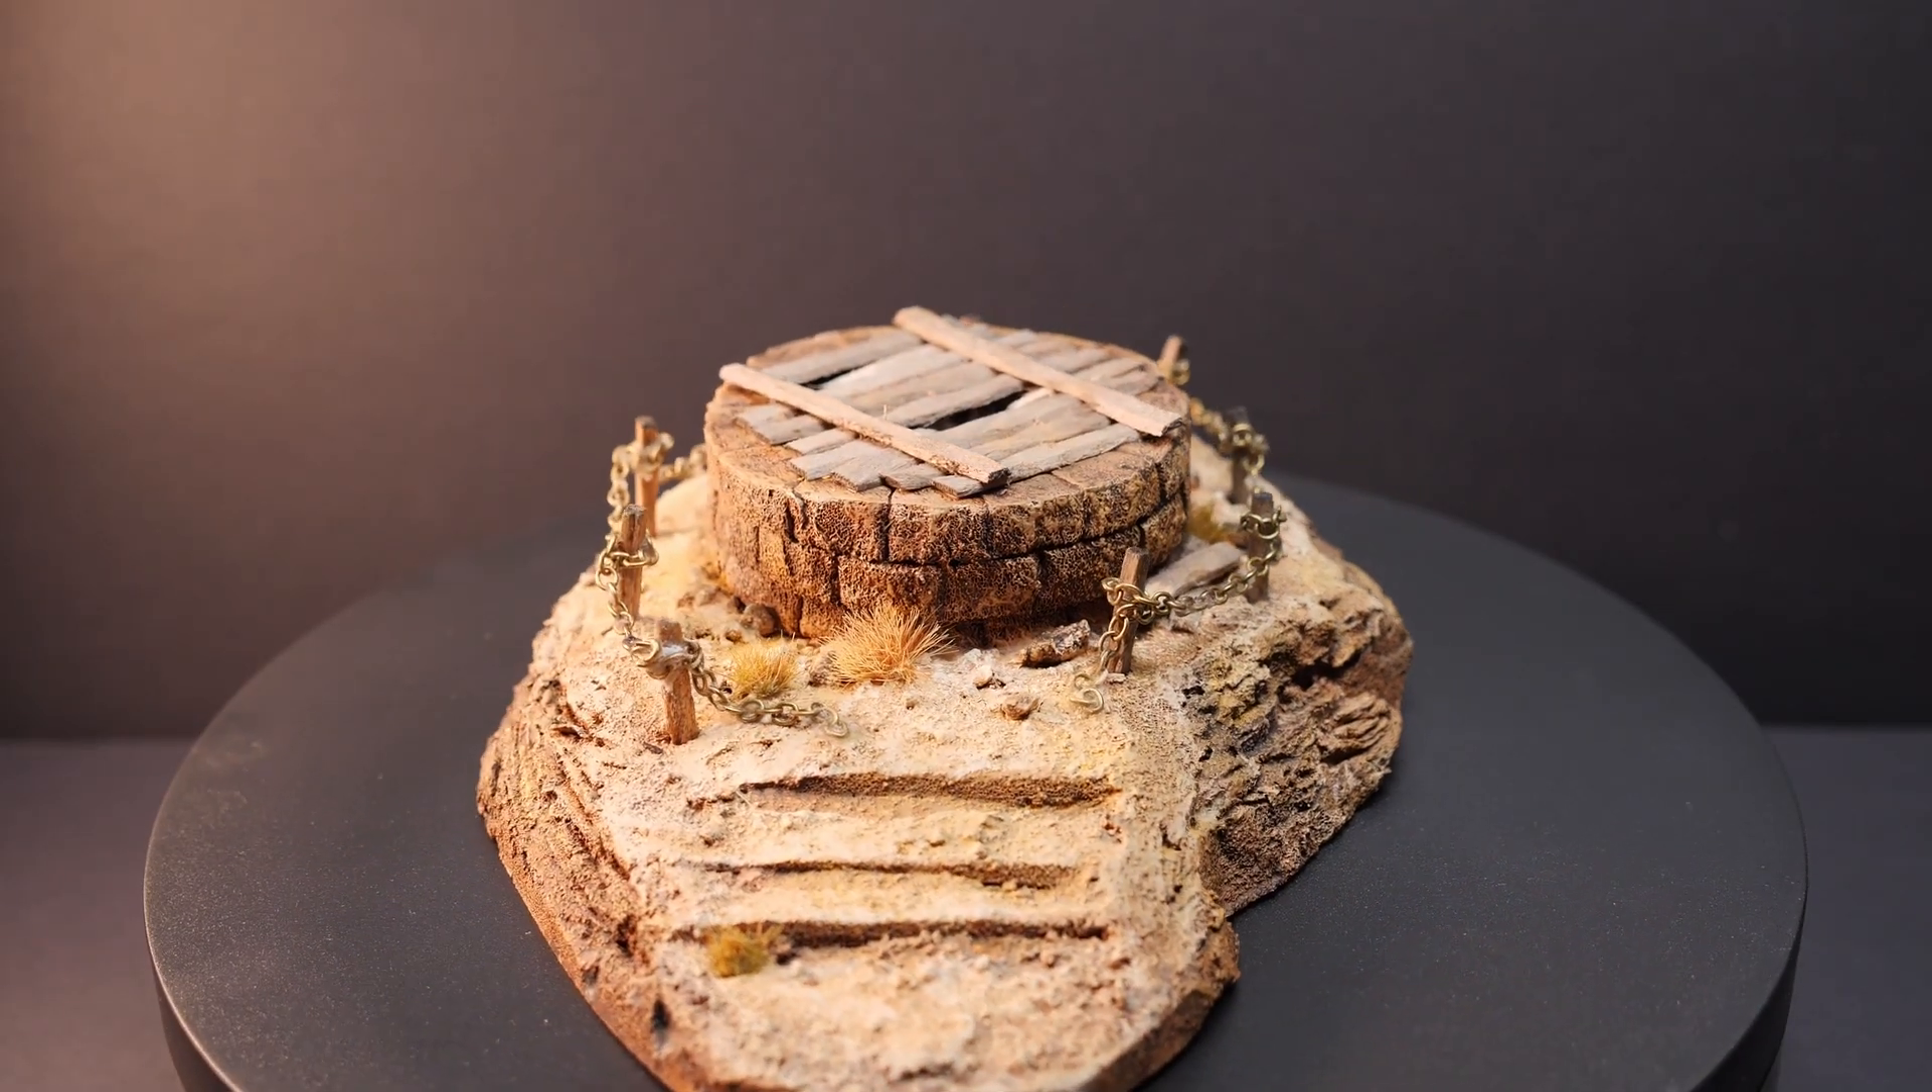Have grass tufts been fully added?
Yes.